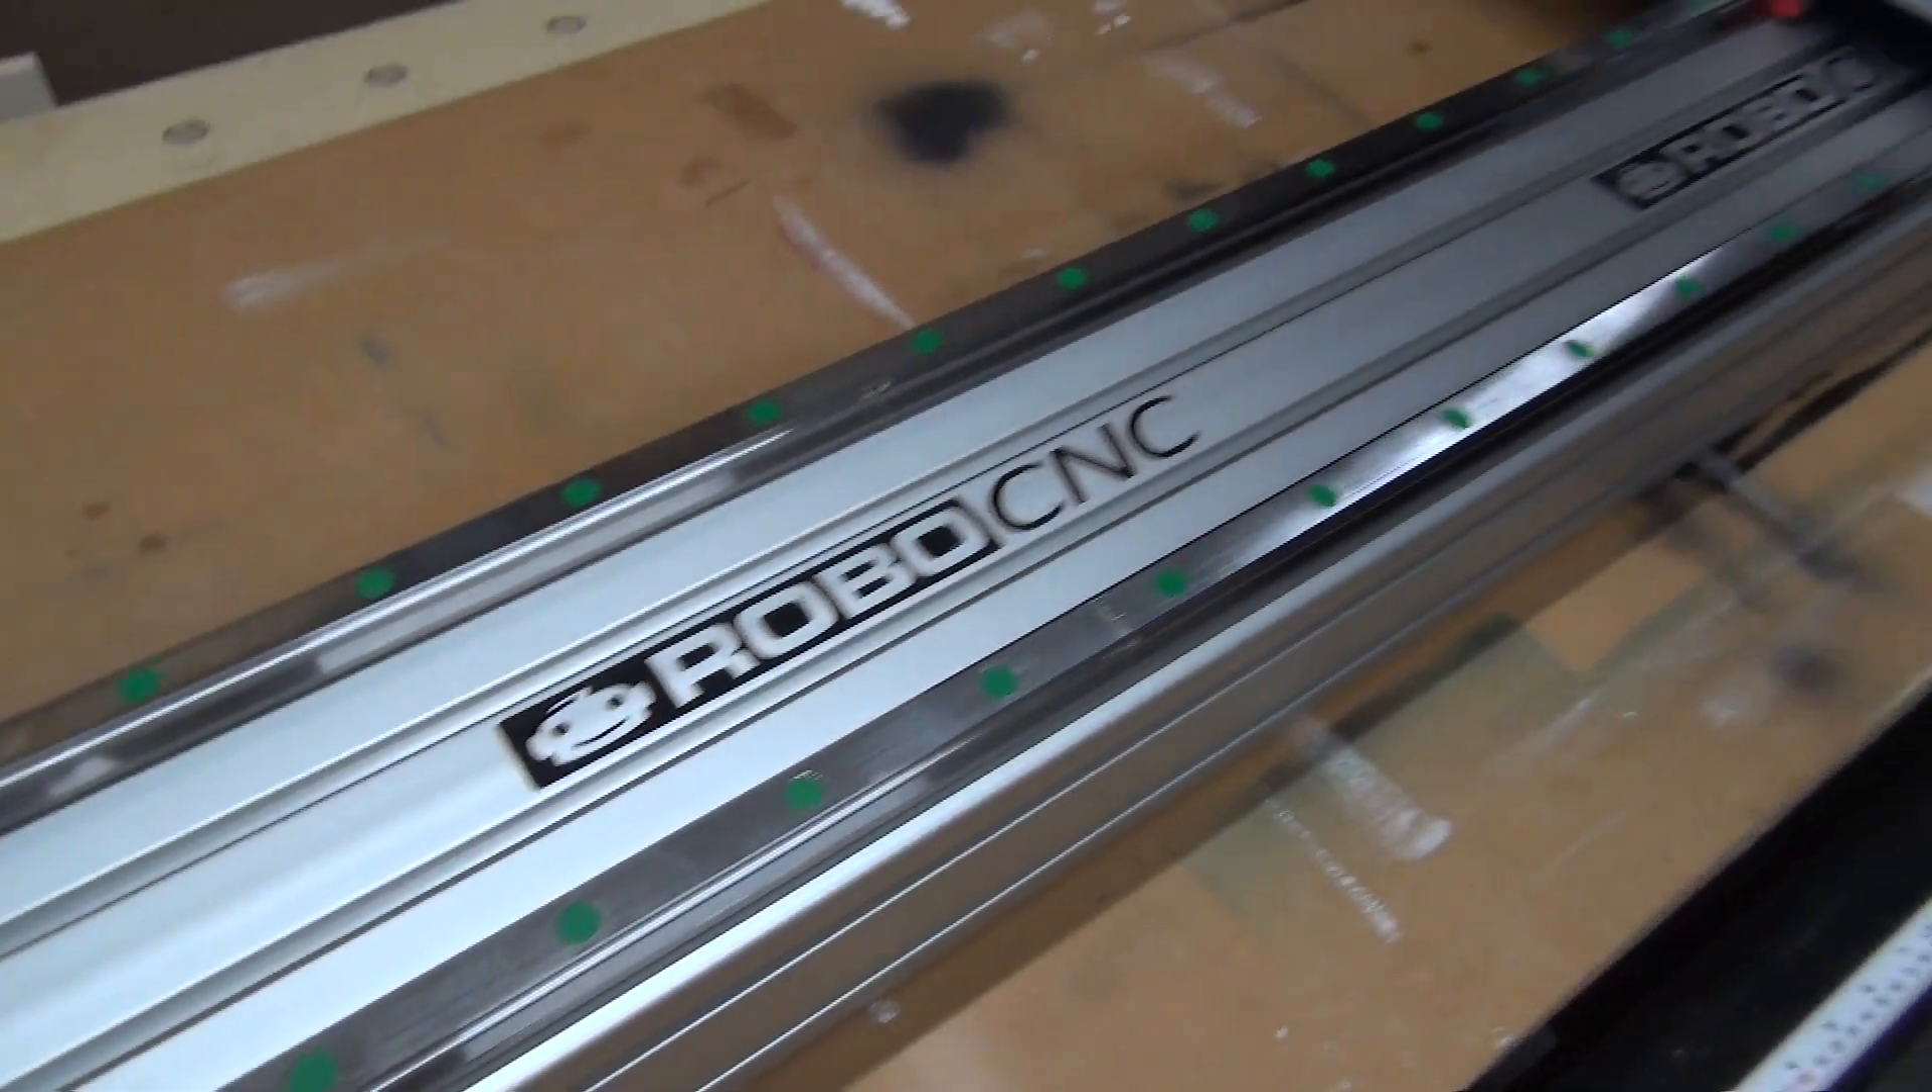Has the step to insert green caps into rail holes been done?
Yes.